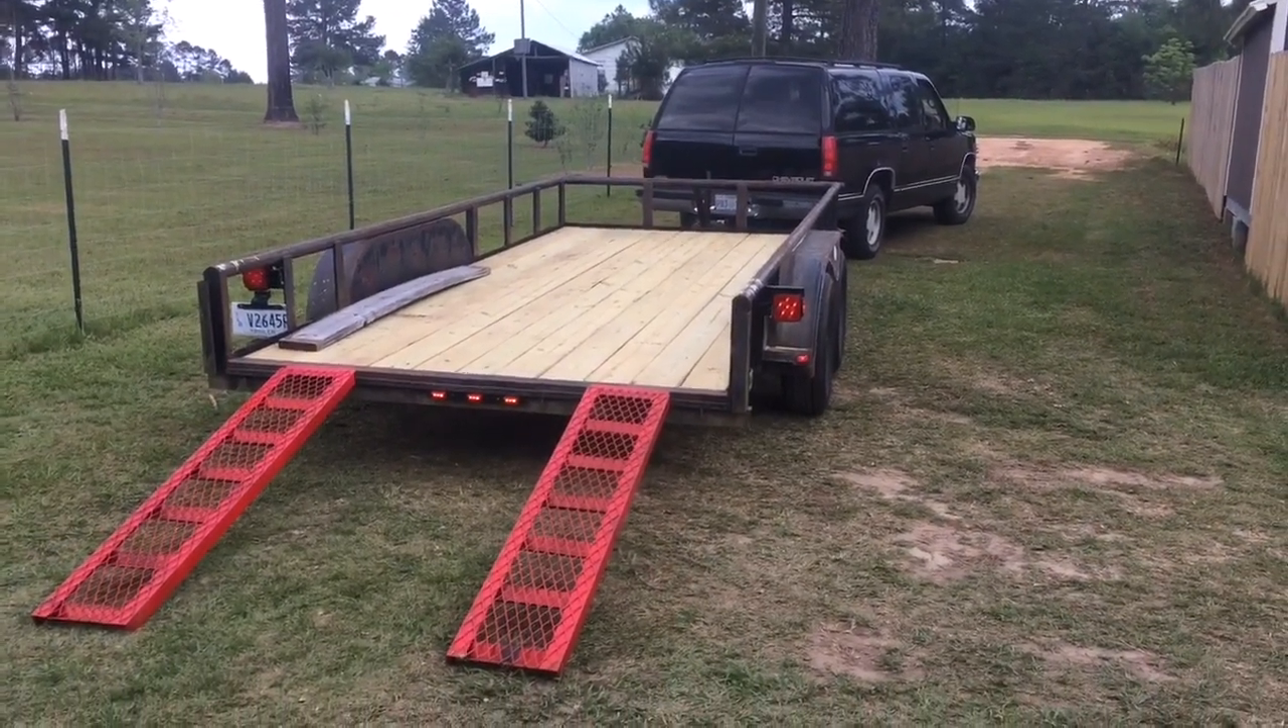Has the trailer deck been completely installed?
Yes.